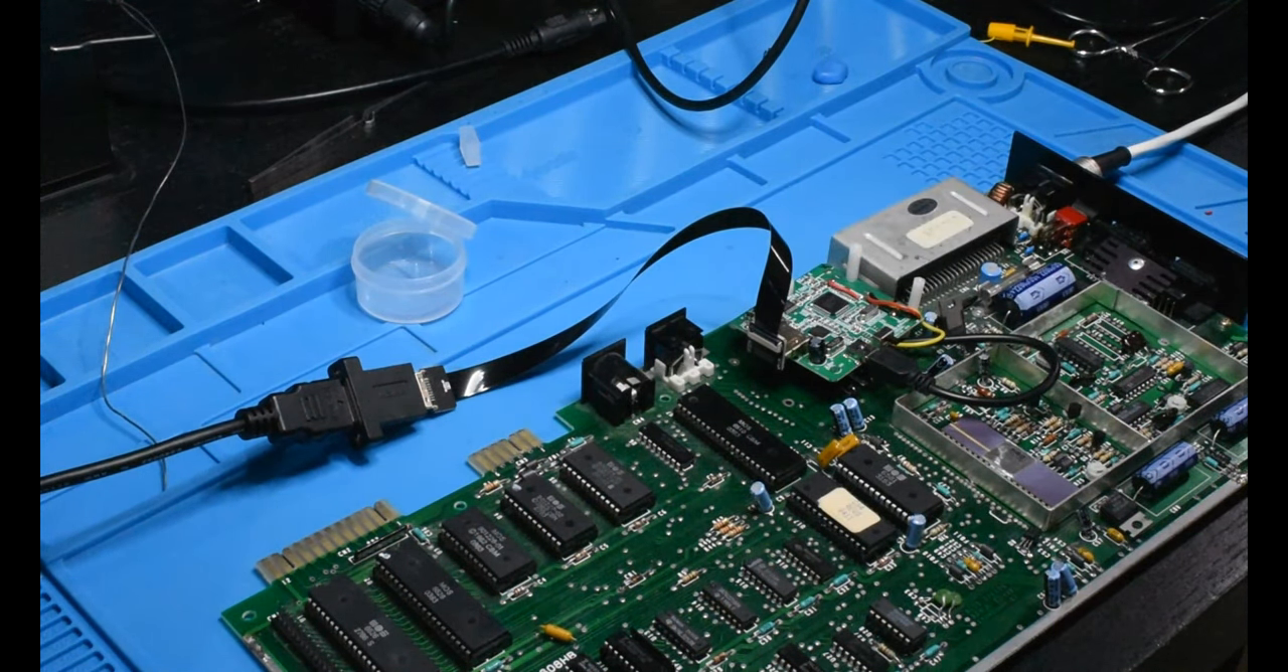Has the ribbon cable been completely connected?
Yes.